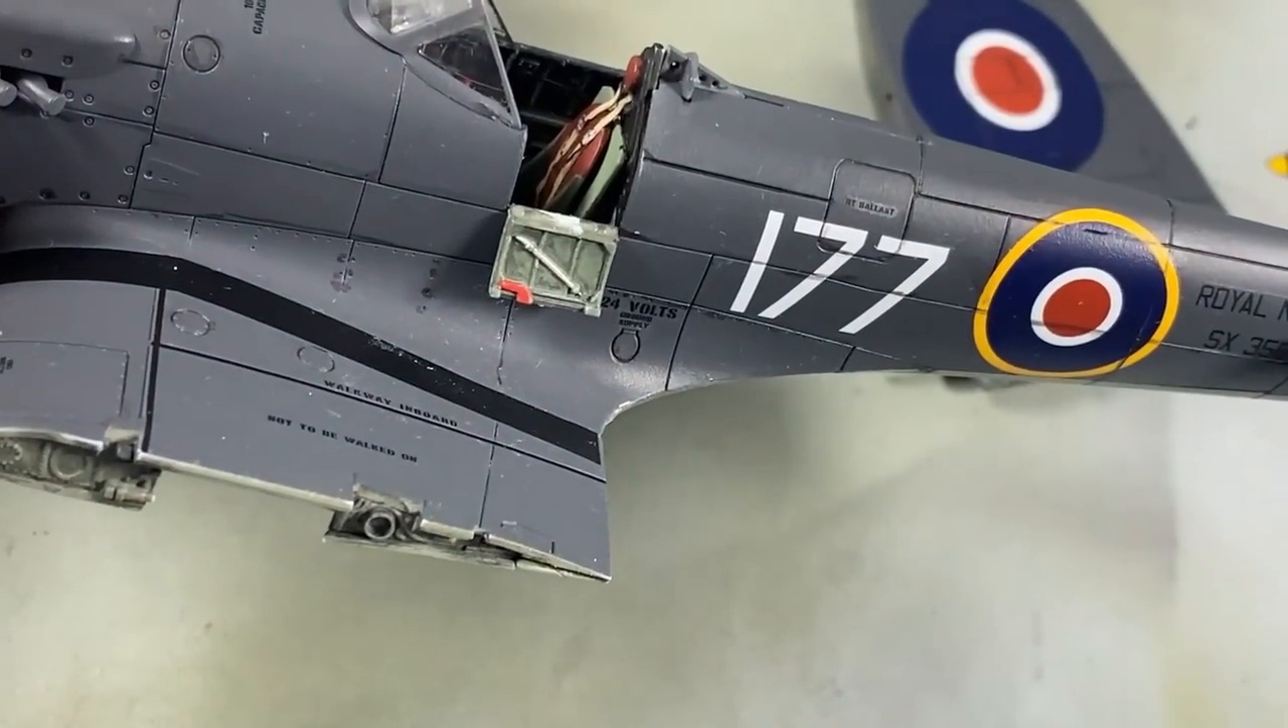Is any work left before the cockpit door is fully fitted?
No.